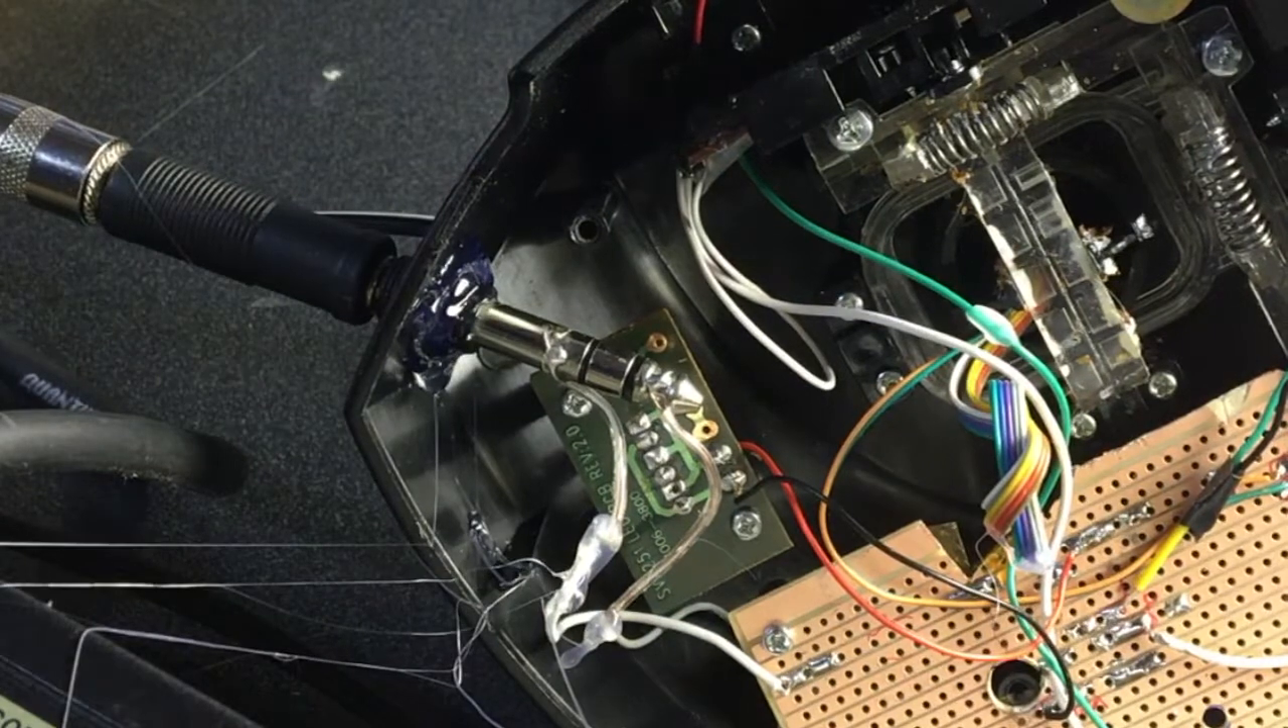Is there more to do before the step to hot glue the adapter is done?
No.